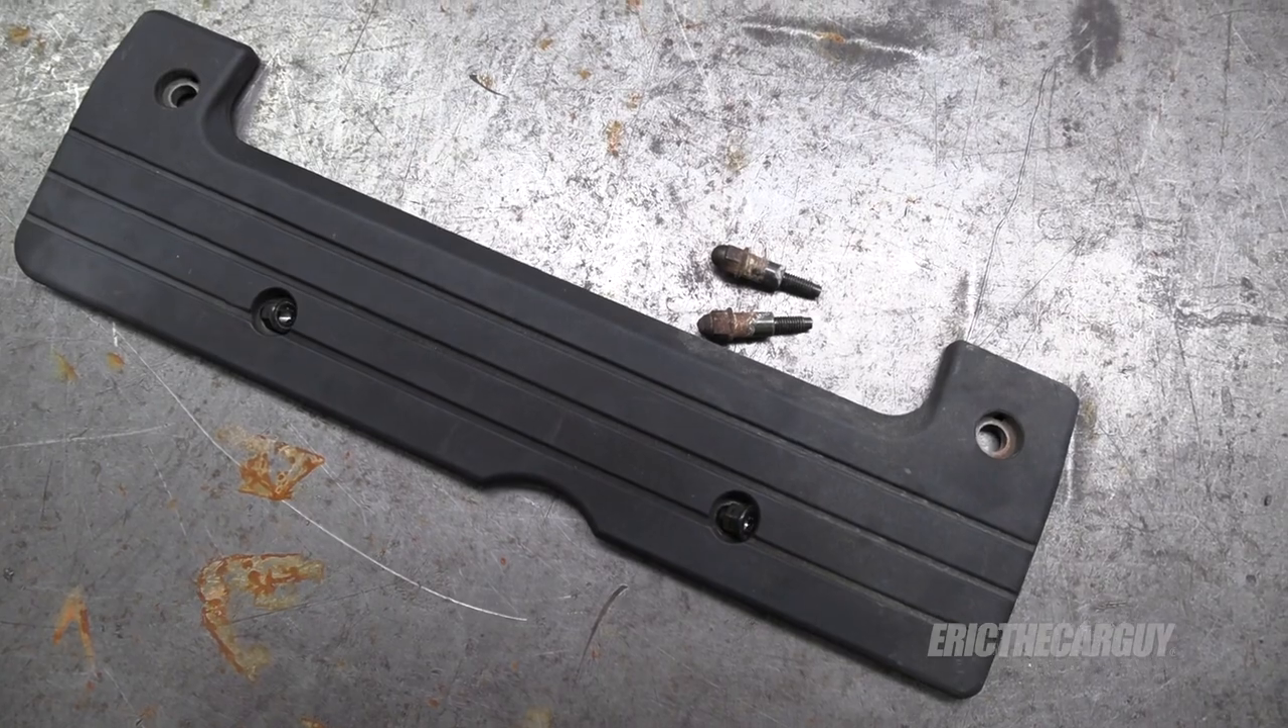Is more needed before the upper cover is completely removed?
No.